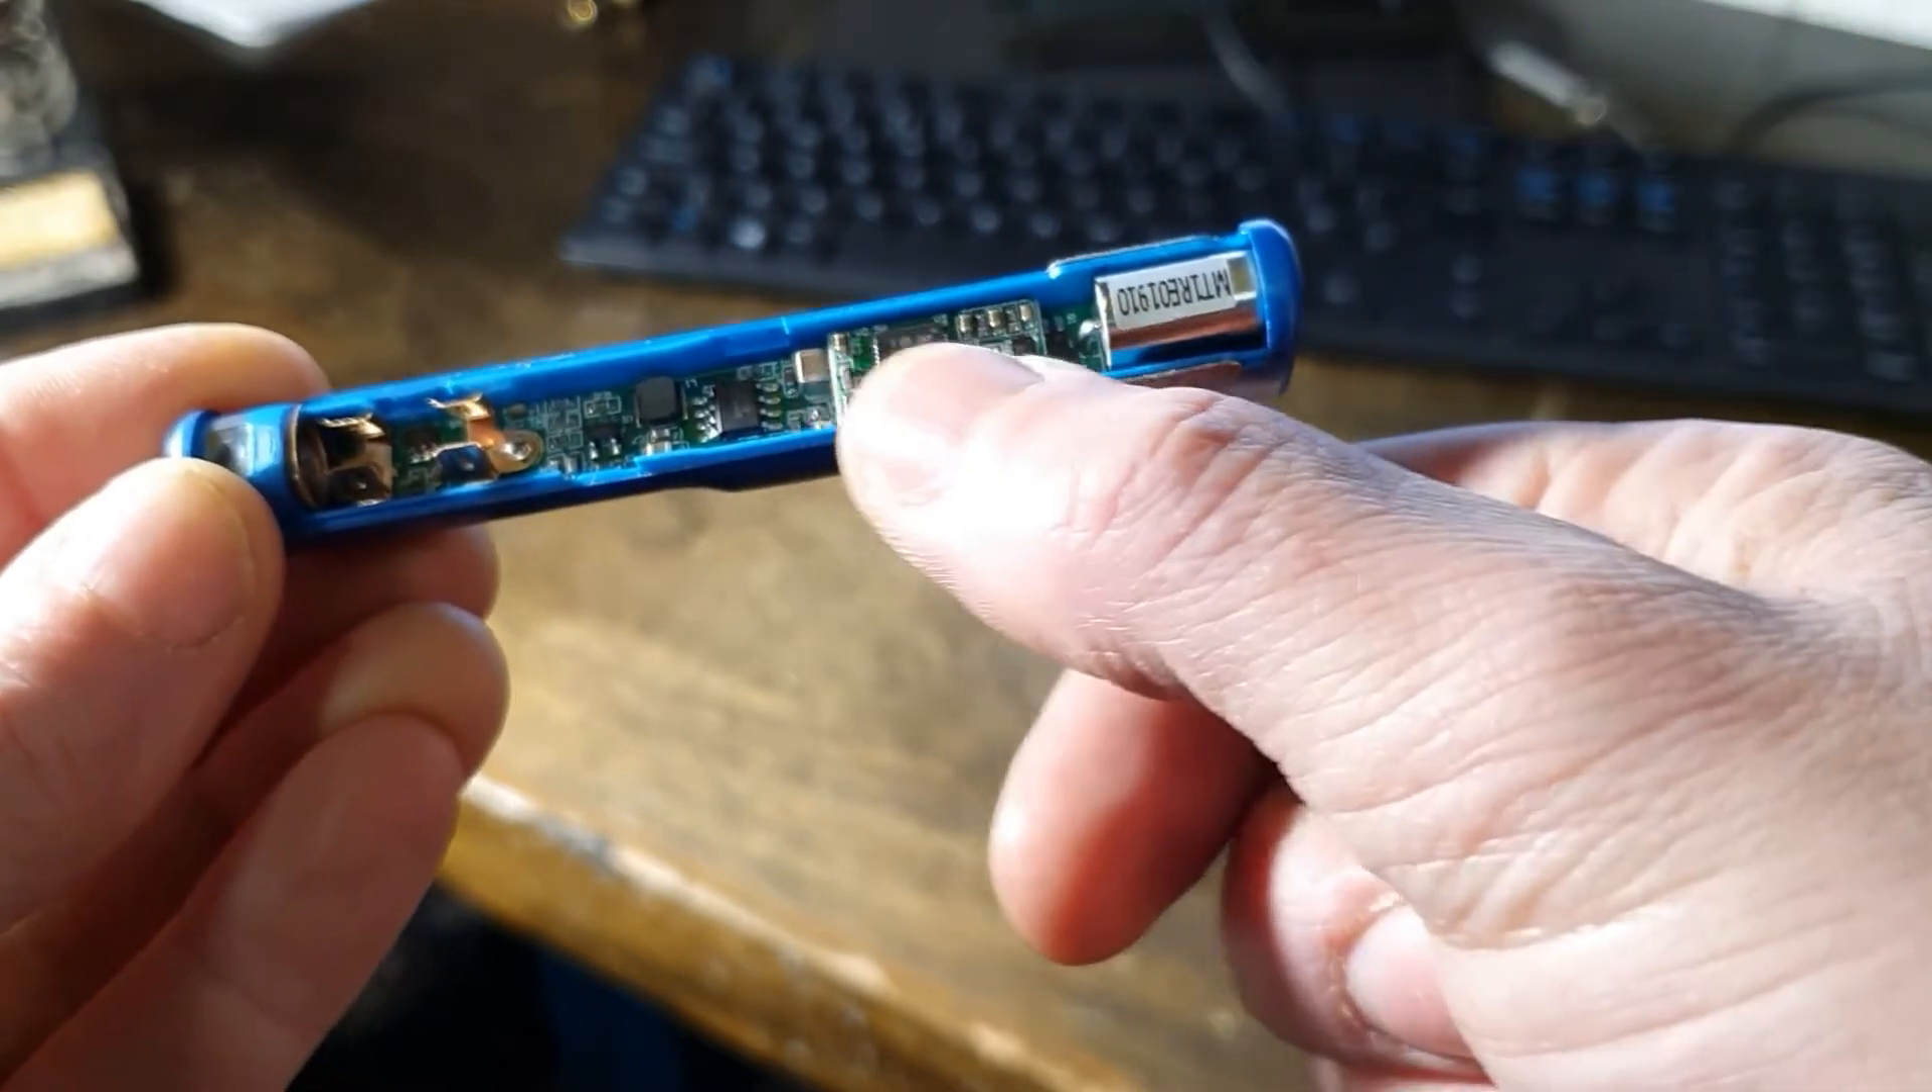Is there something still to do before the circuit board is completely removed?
Yes.